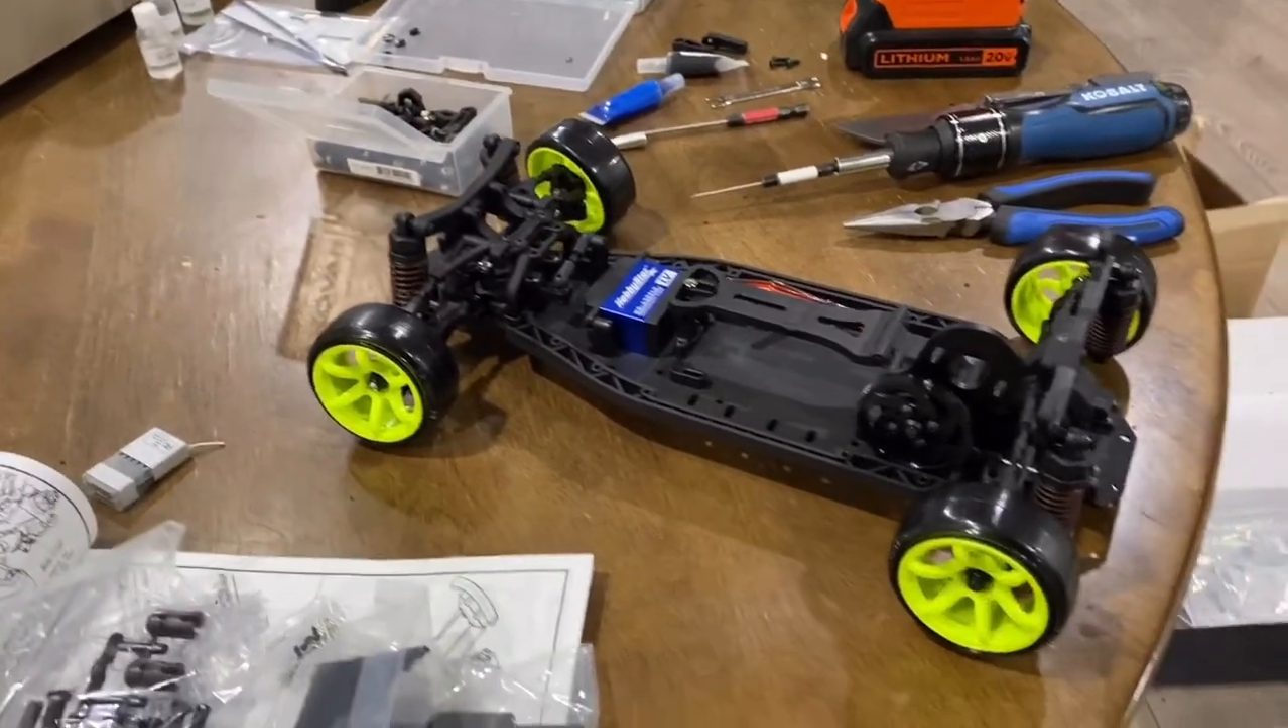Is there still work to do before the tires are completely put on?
No.